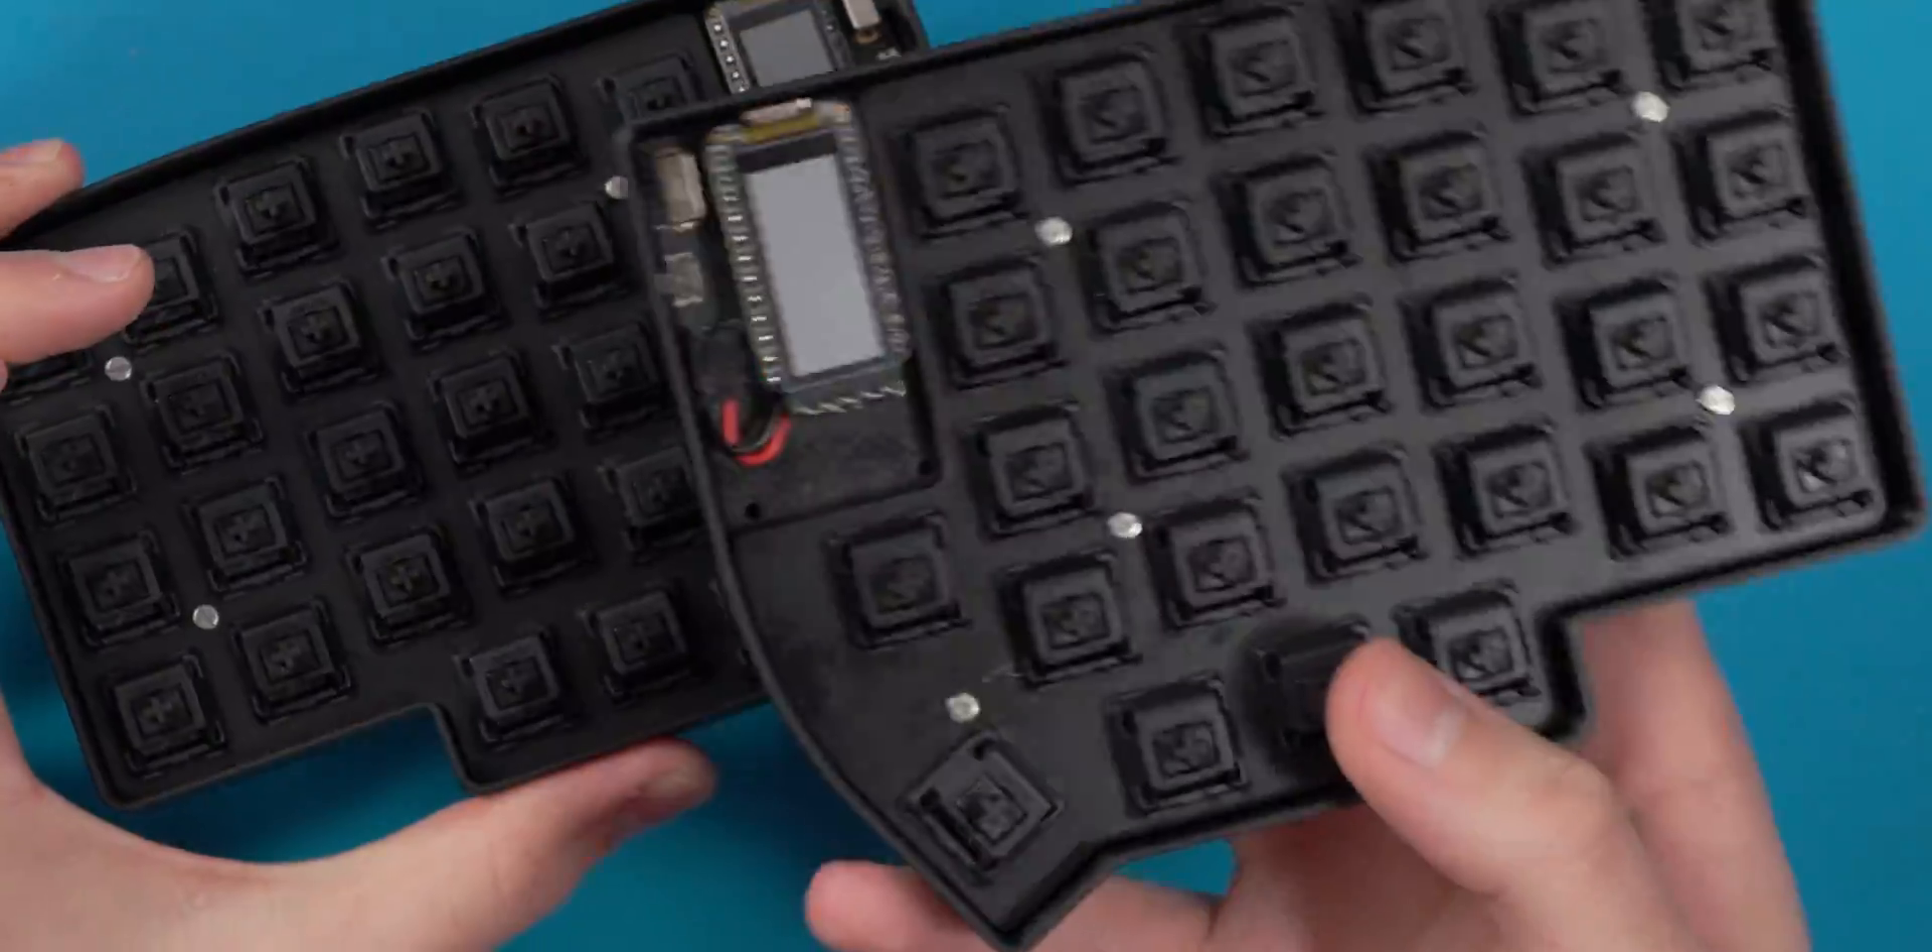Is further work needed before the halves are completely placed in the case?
No.